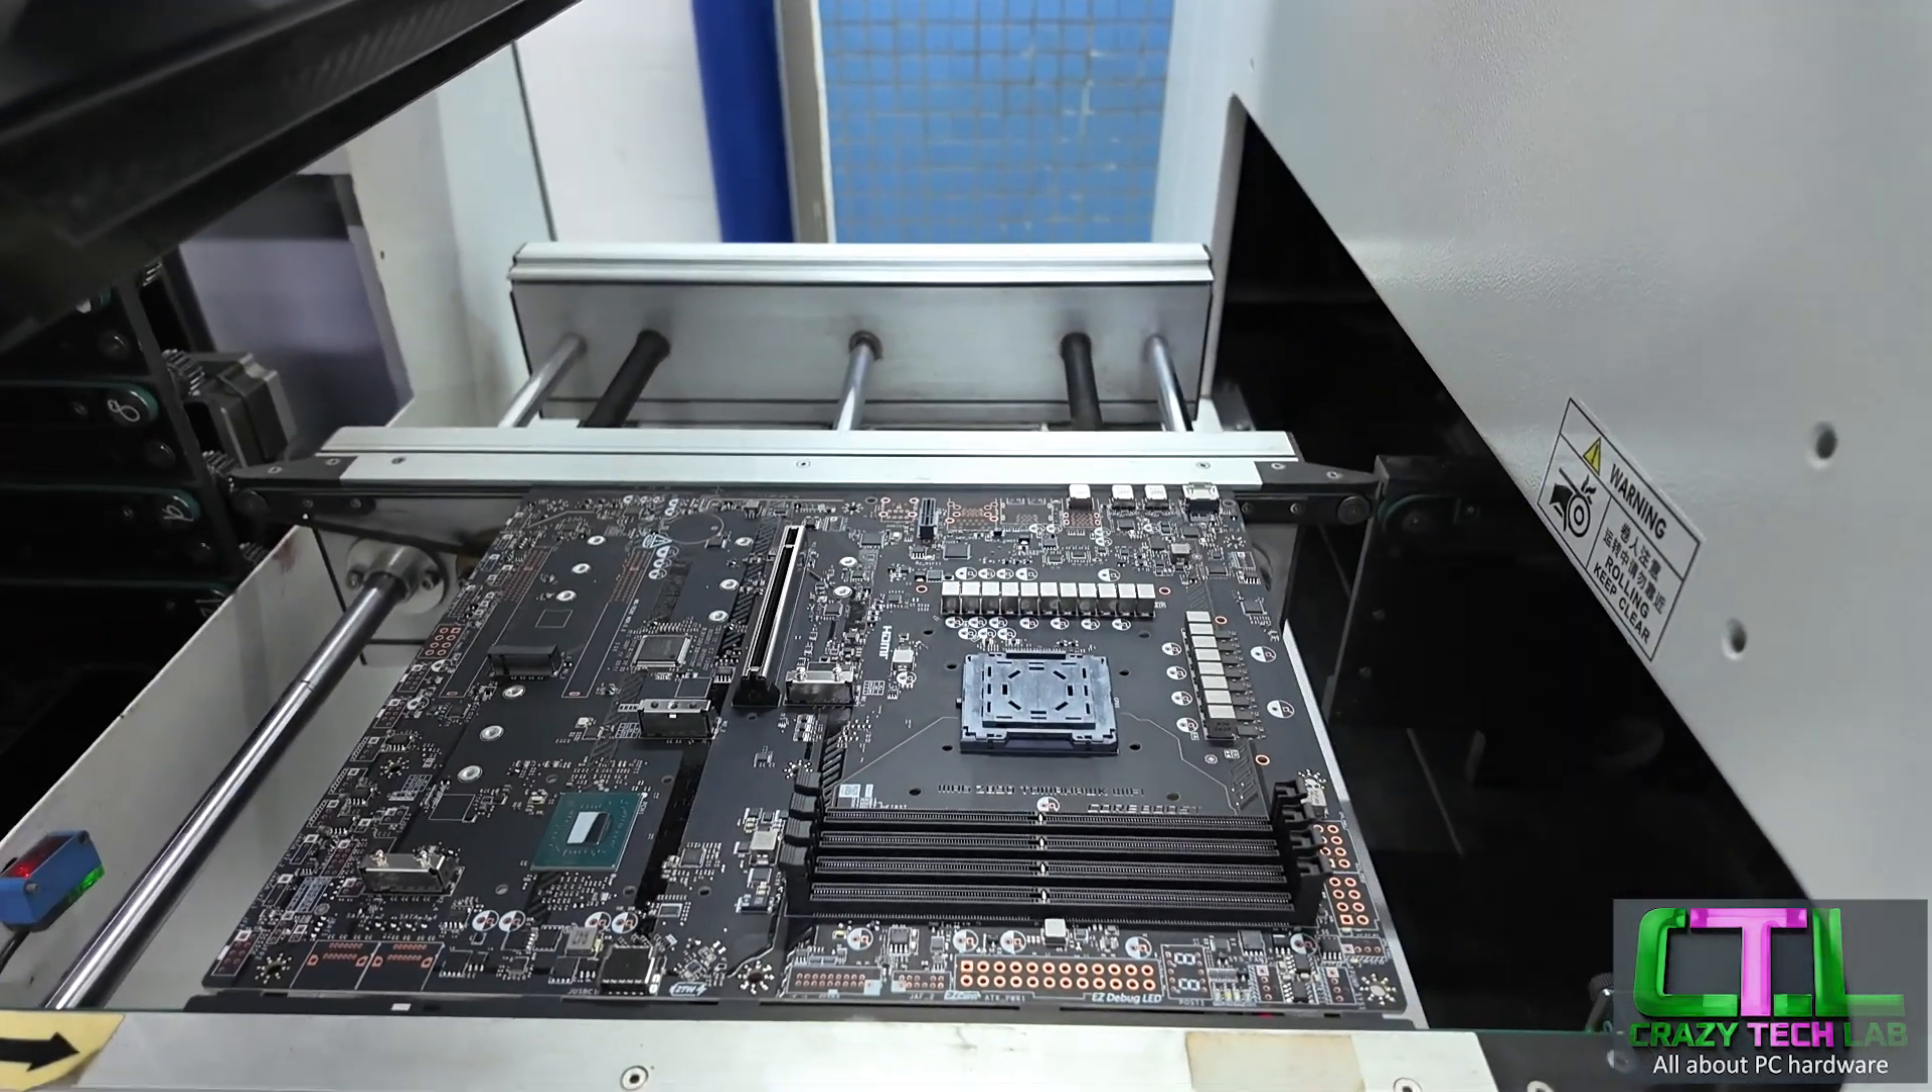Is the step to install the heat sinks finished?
No.